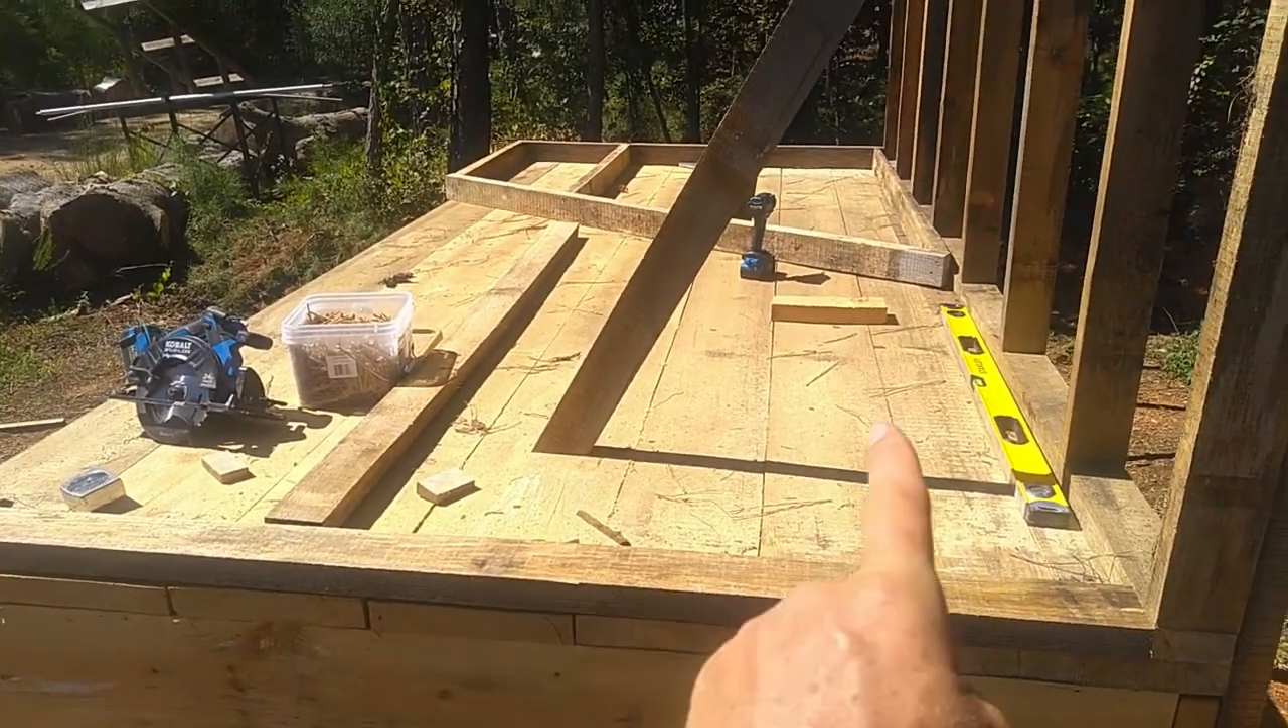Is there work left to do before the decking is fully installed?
No.